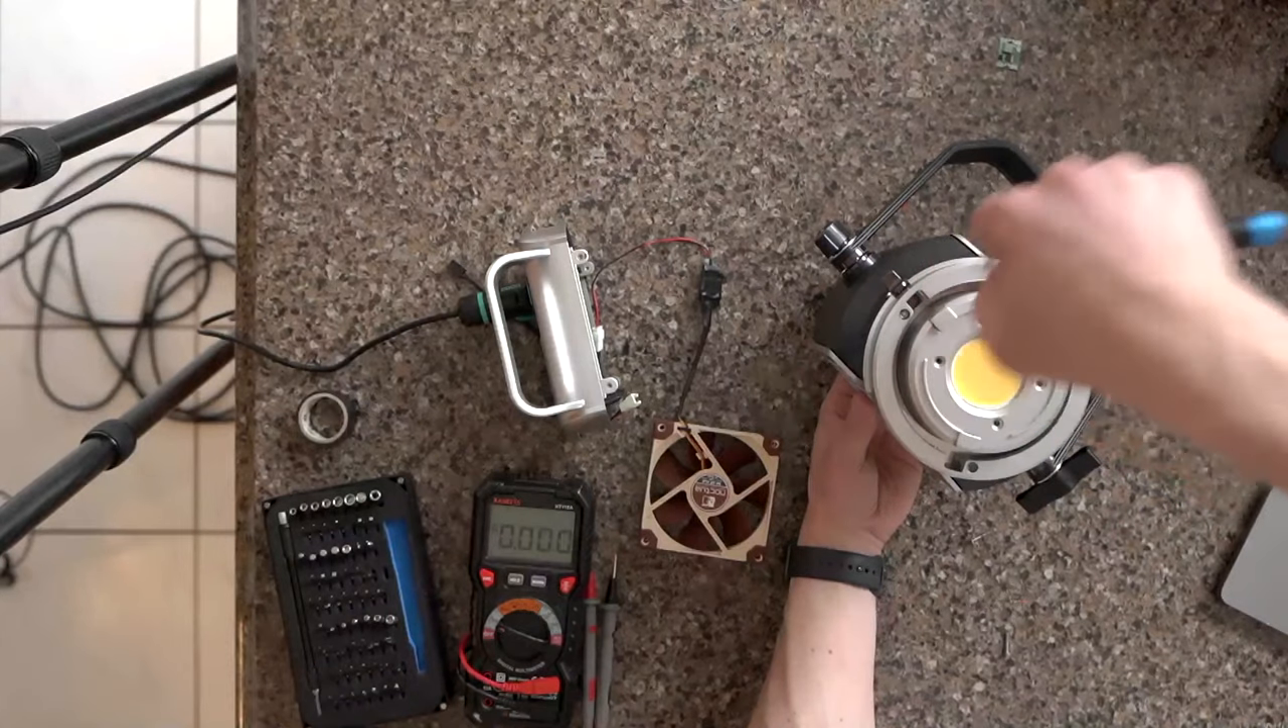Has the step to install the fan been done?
No.